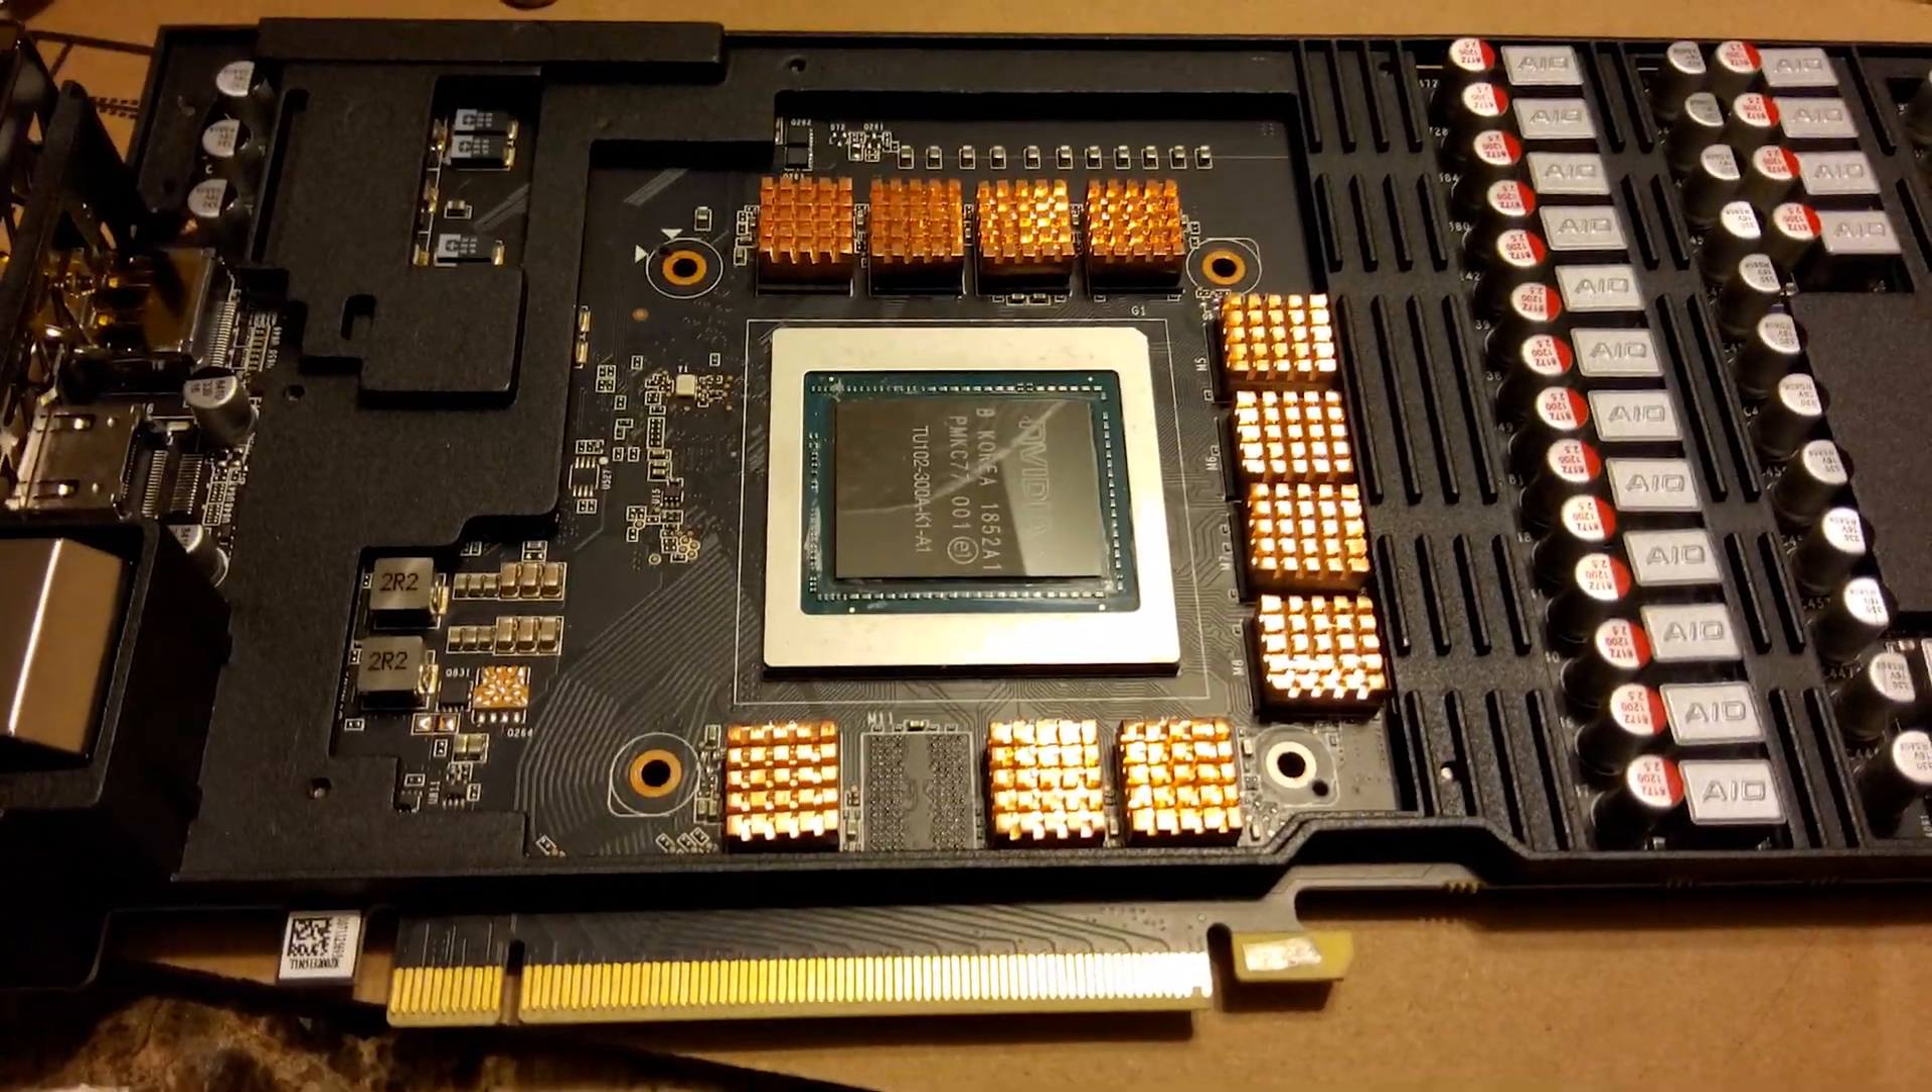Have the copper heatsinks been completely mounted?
Yes.